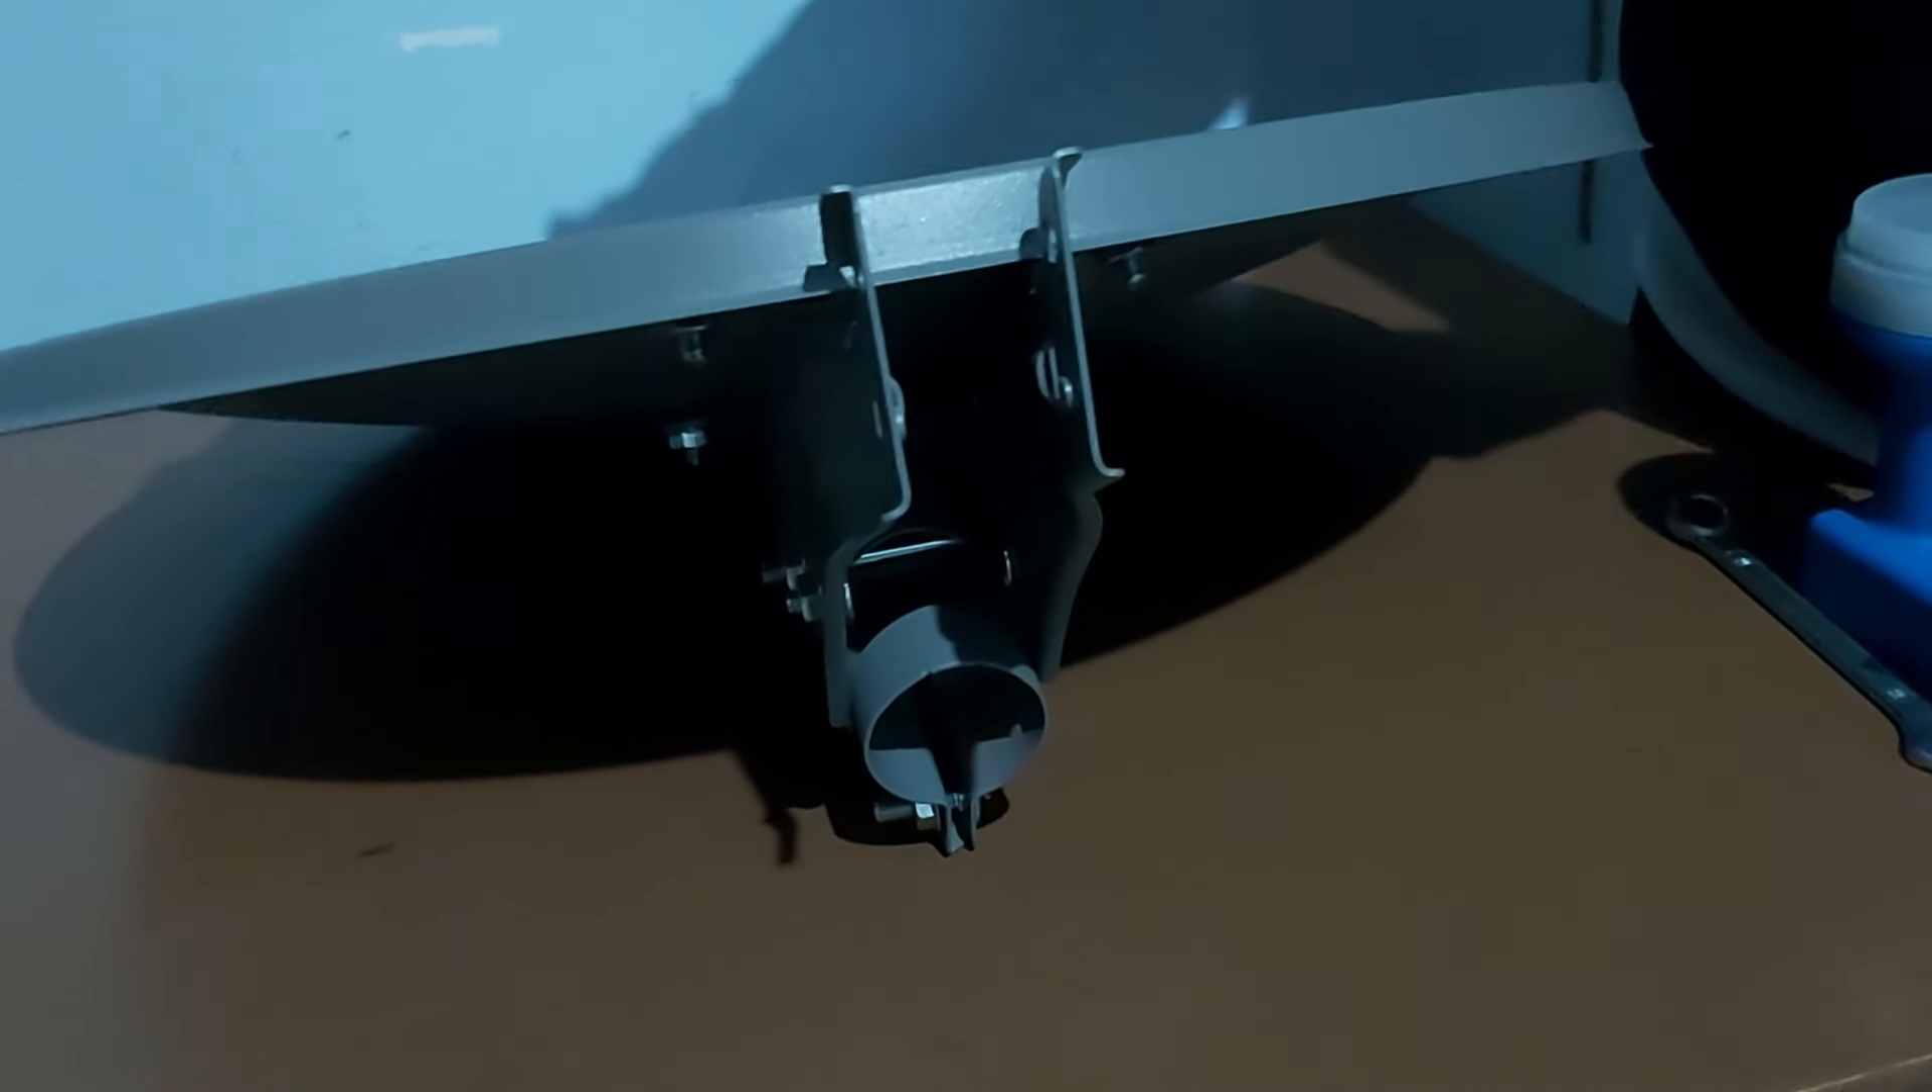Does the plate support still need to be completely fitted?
No.